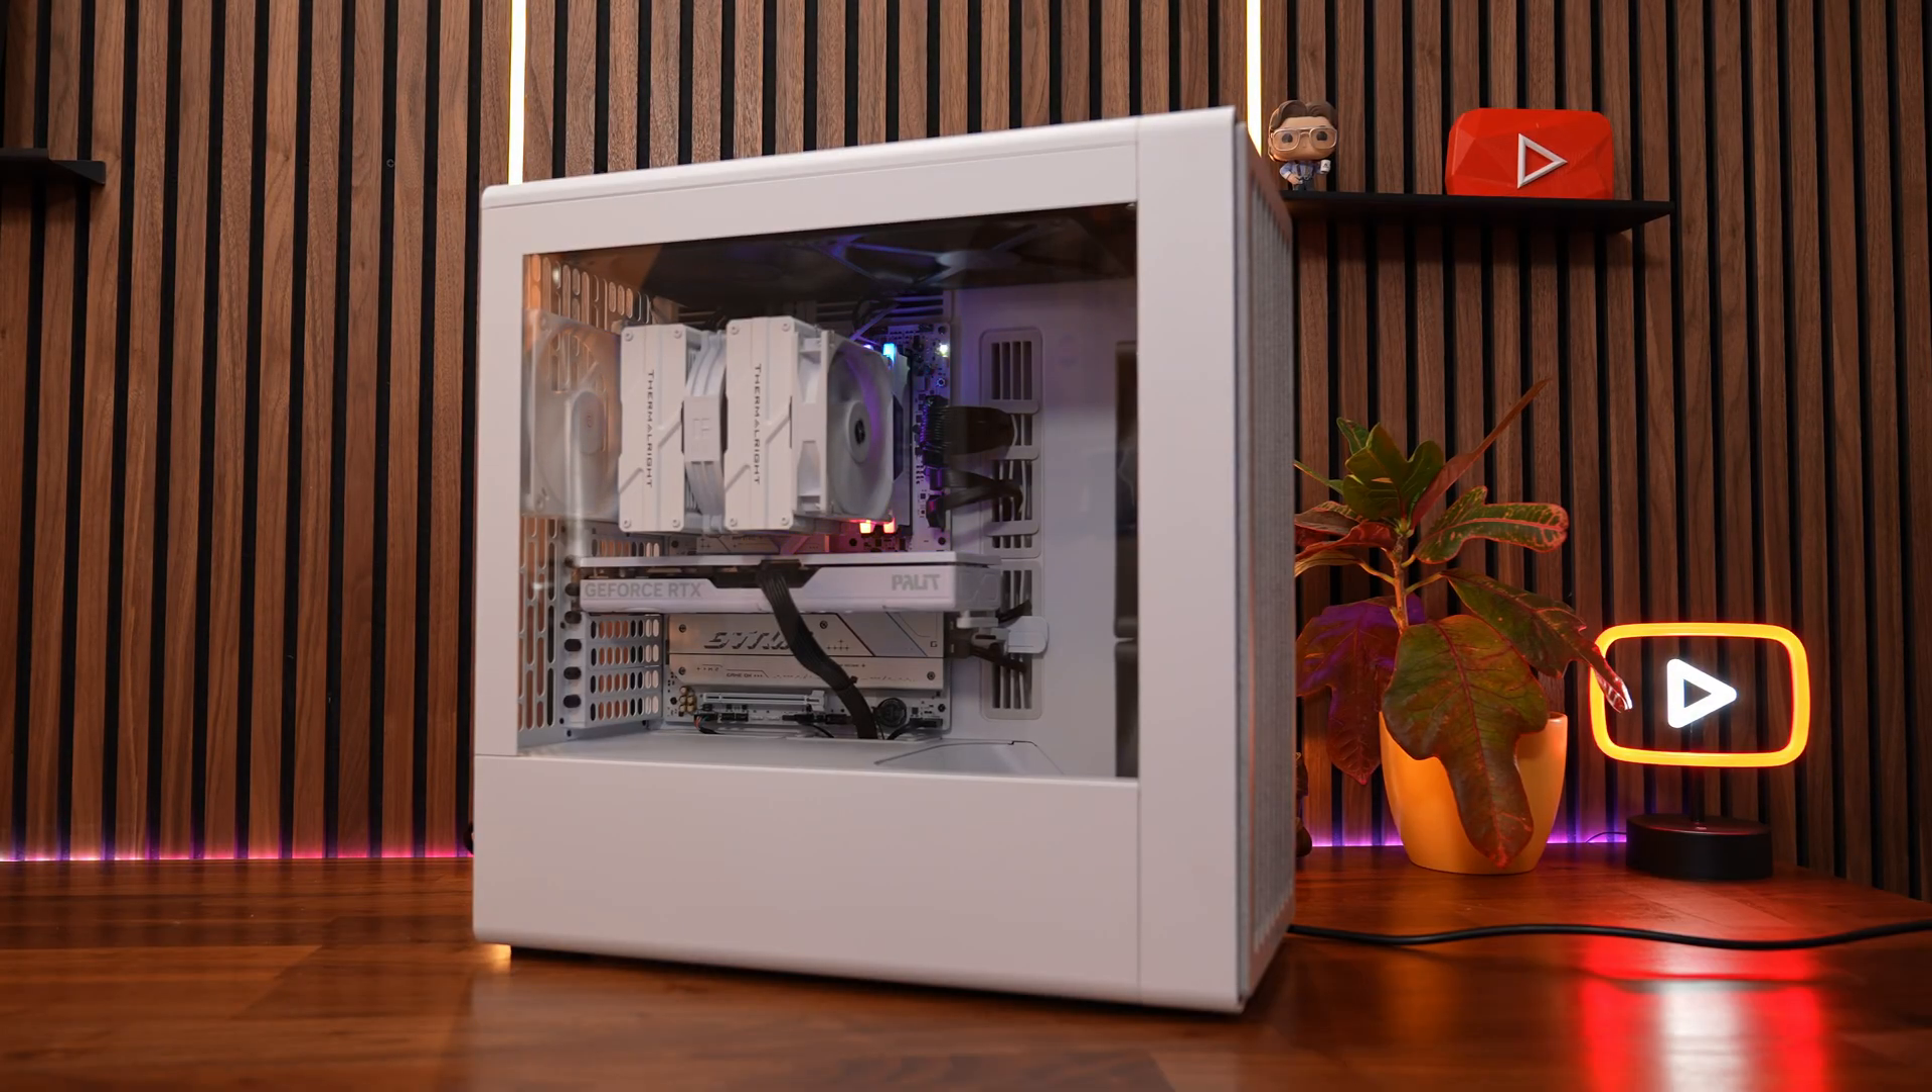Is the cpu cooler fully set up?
Yes.